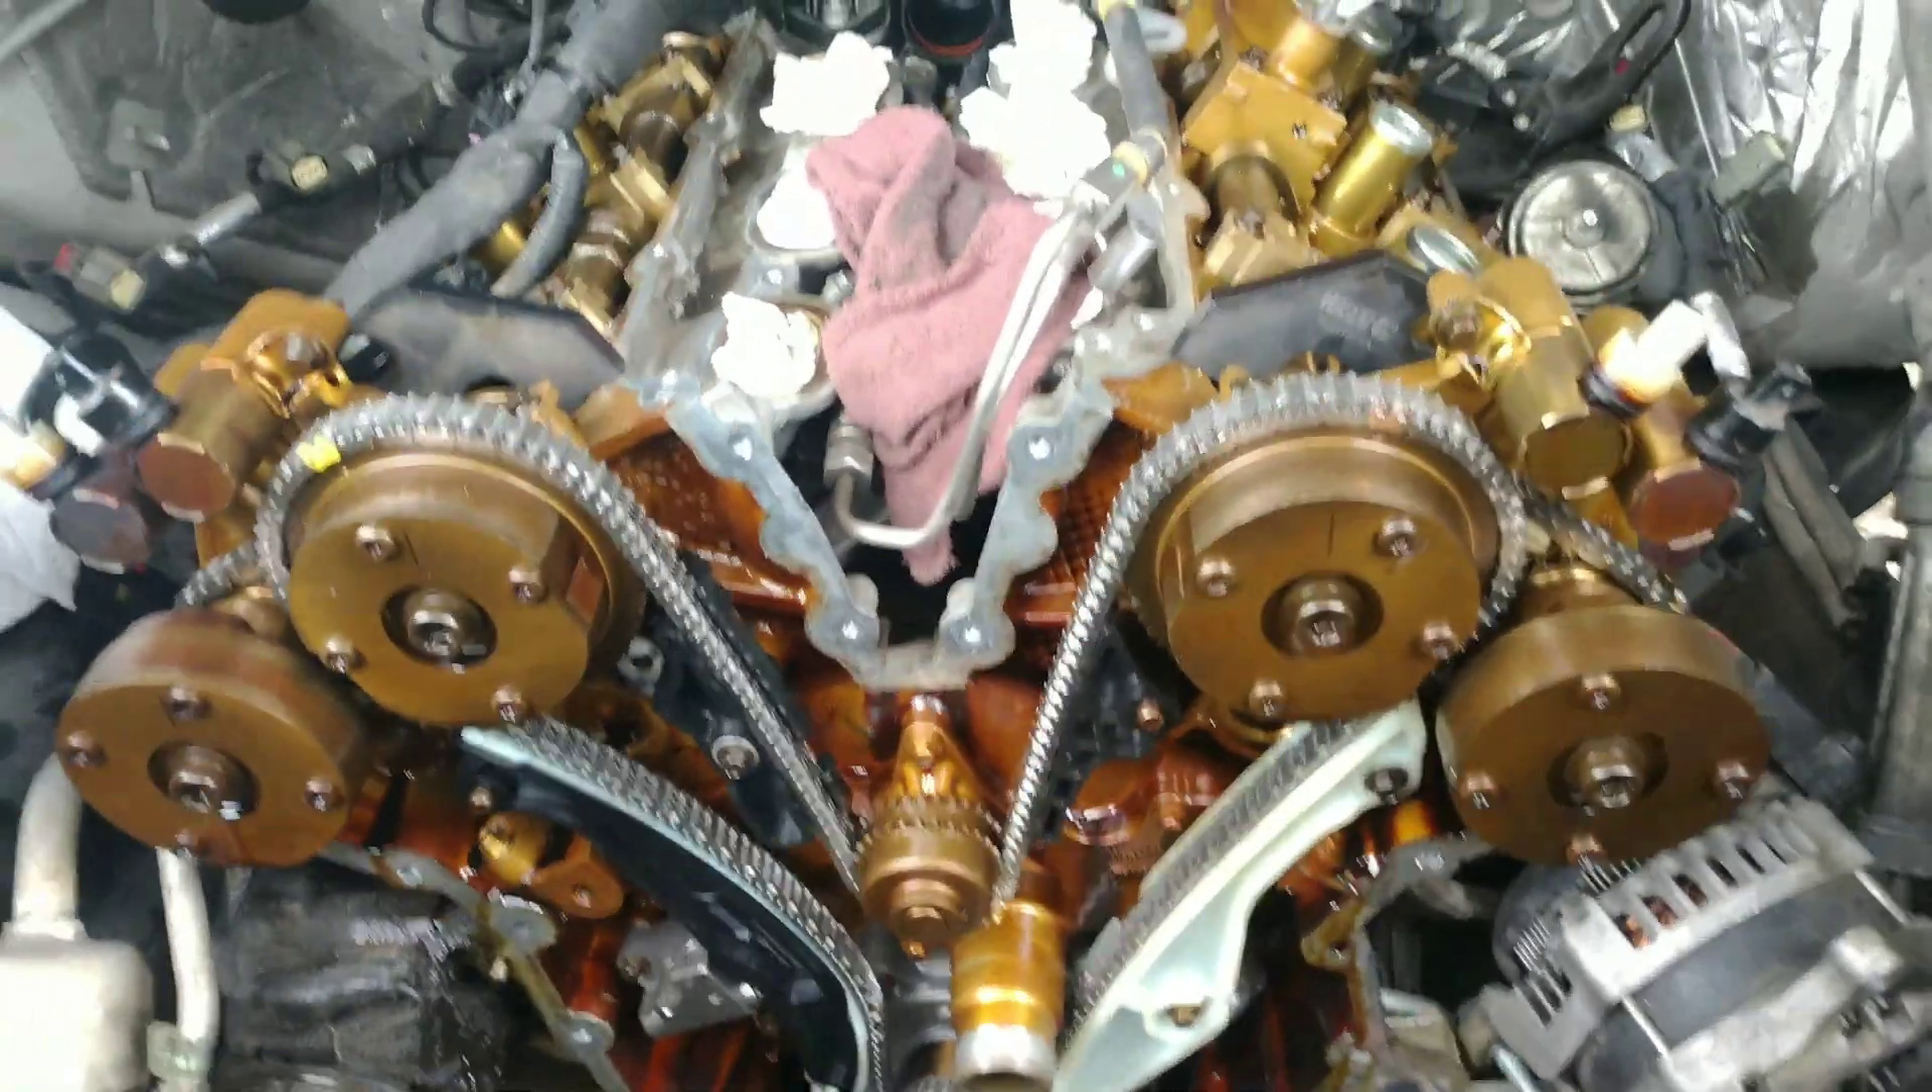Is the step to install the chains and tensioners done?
Yes.